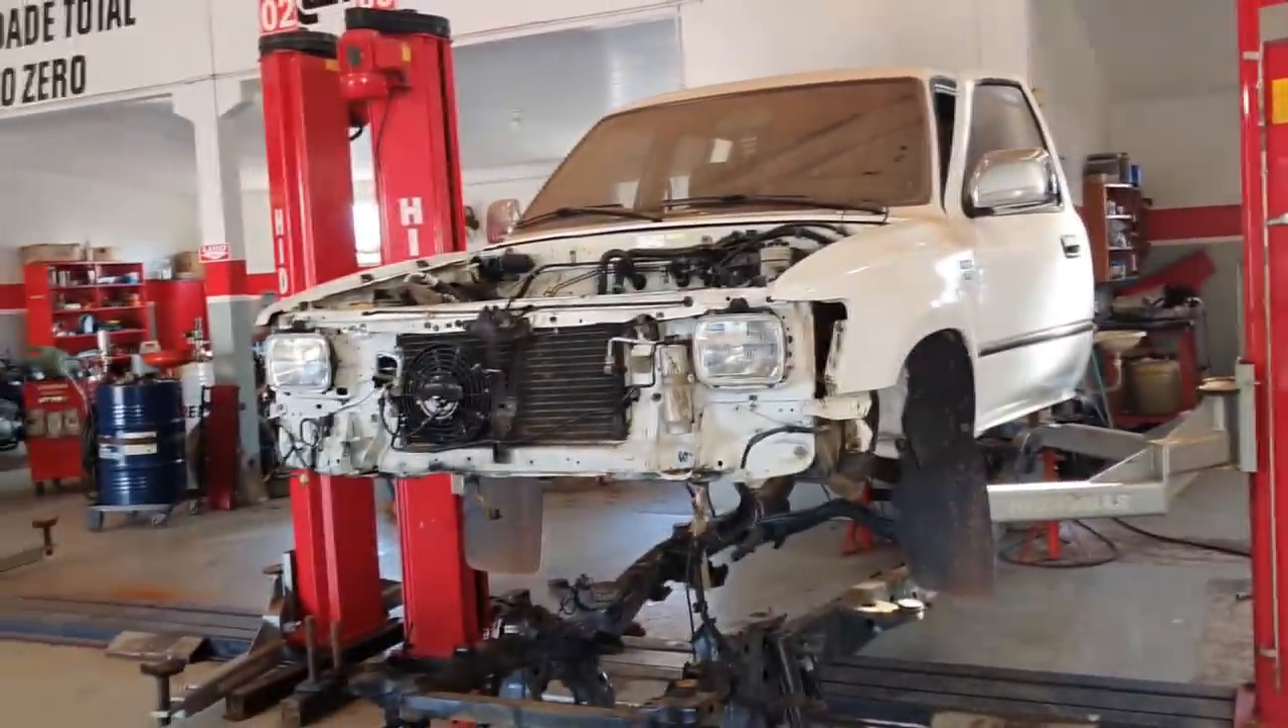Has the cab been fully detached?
Yes.